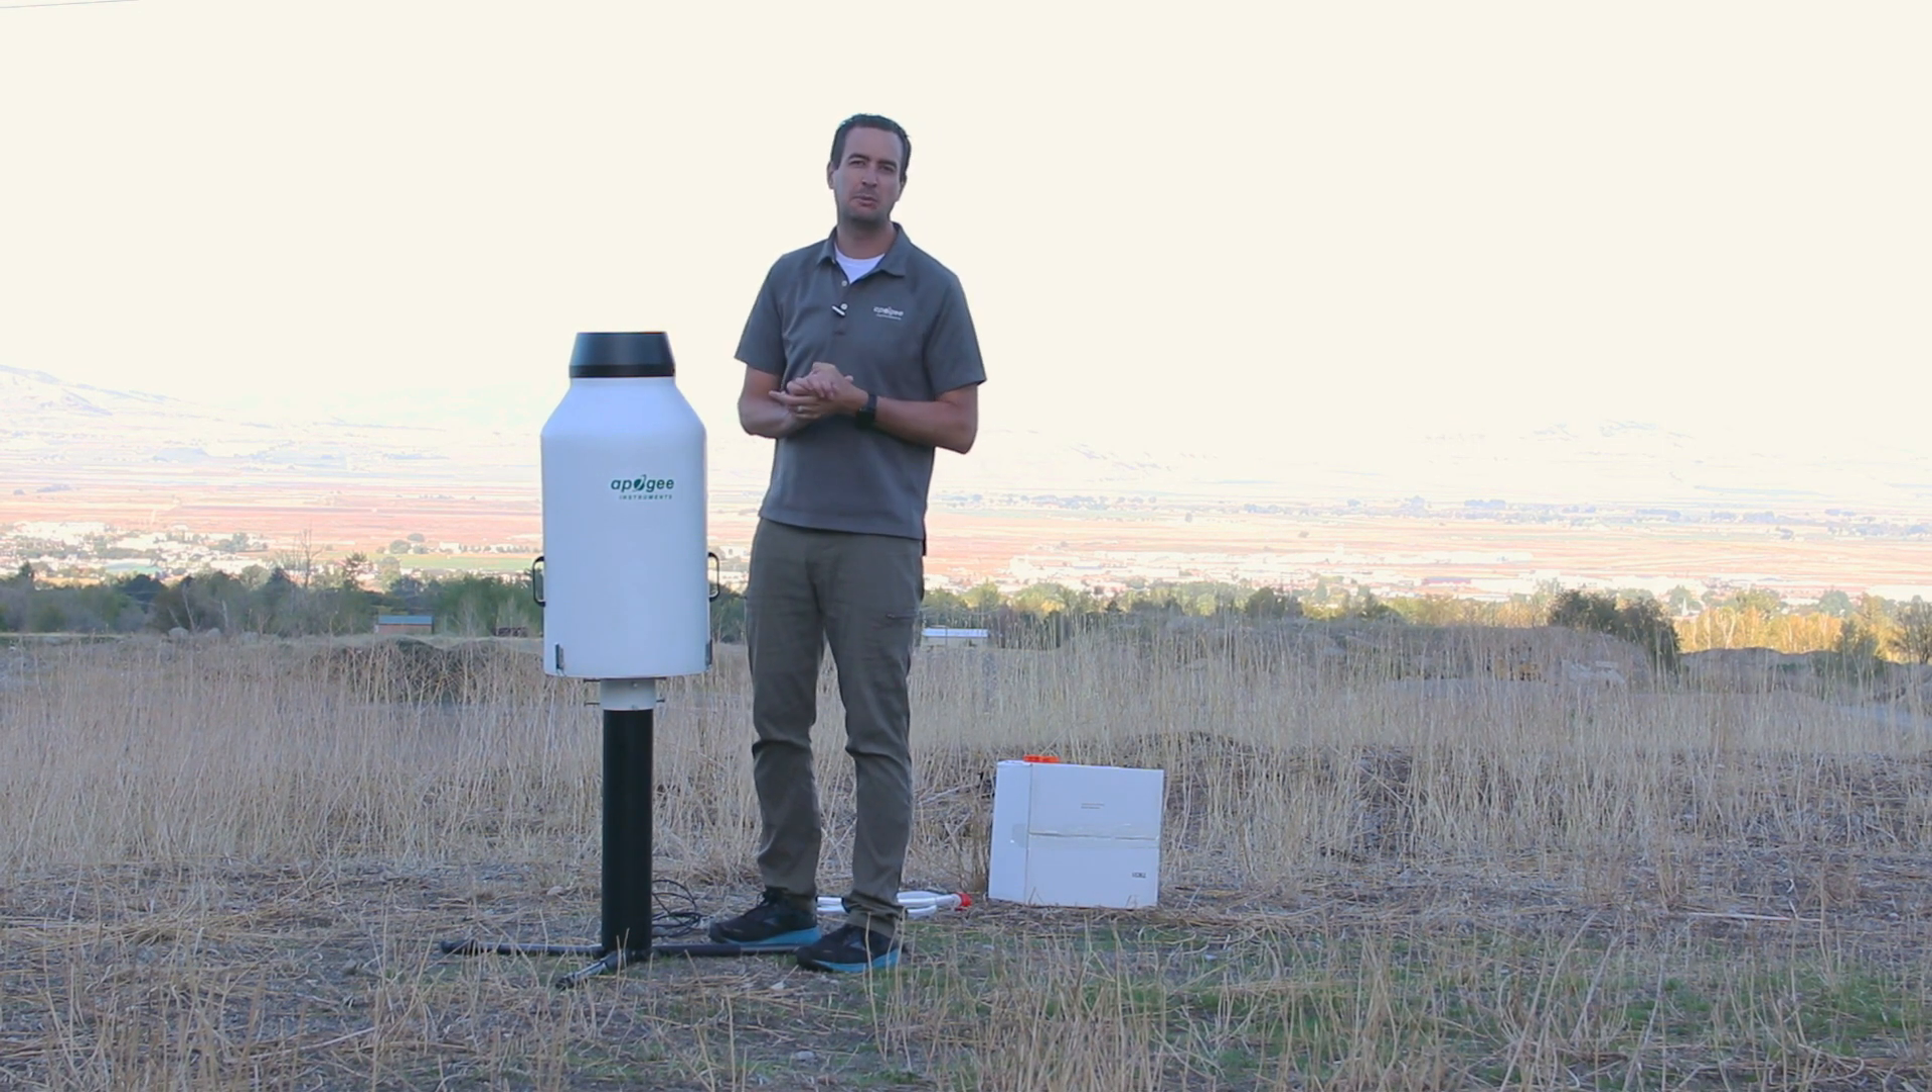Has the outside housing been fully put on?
Yes.